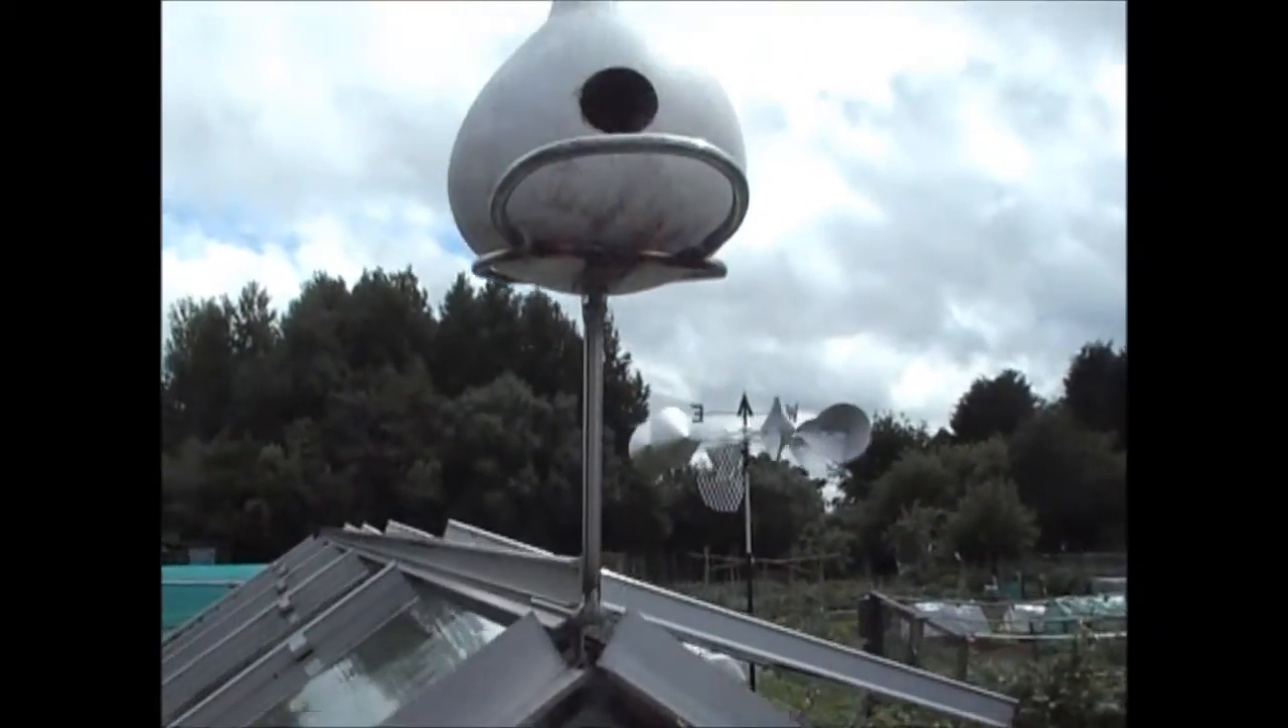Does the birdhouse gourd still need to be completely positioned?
No.